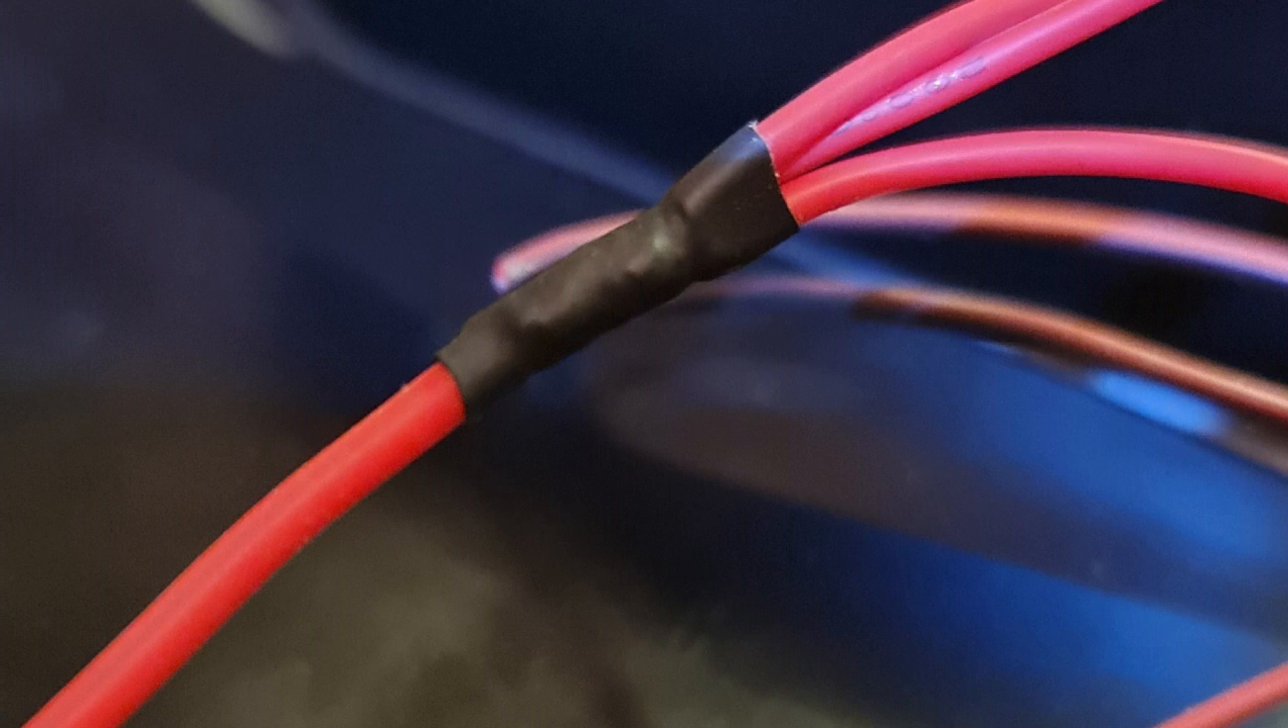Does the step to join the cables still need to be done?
No.